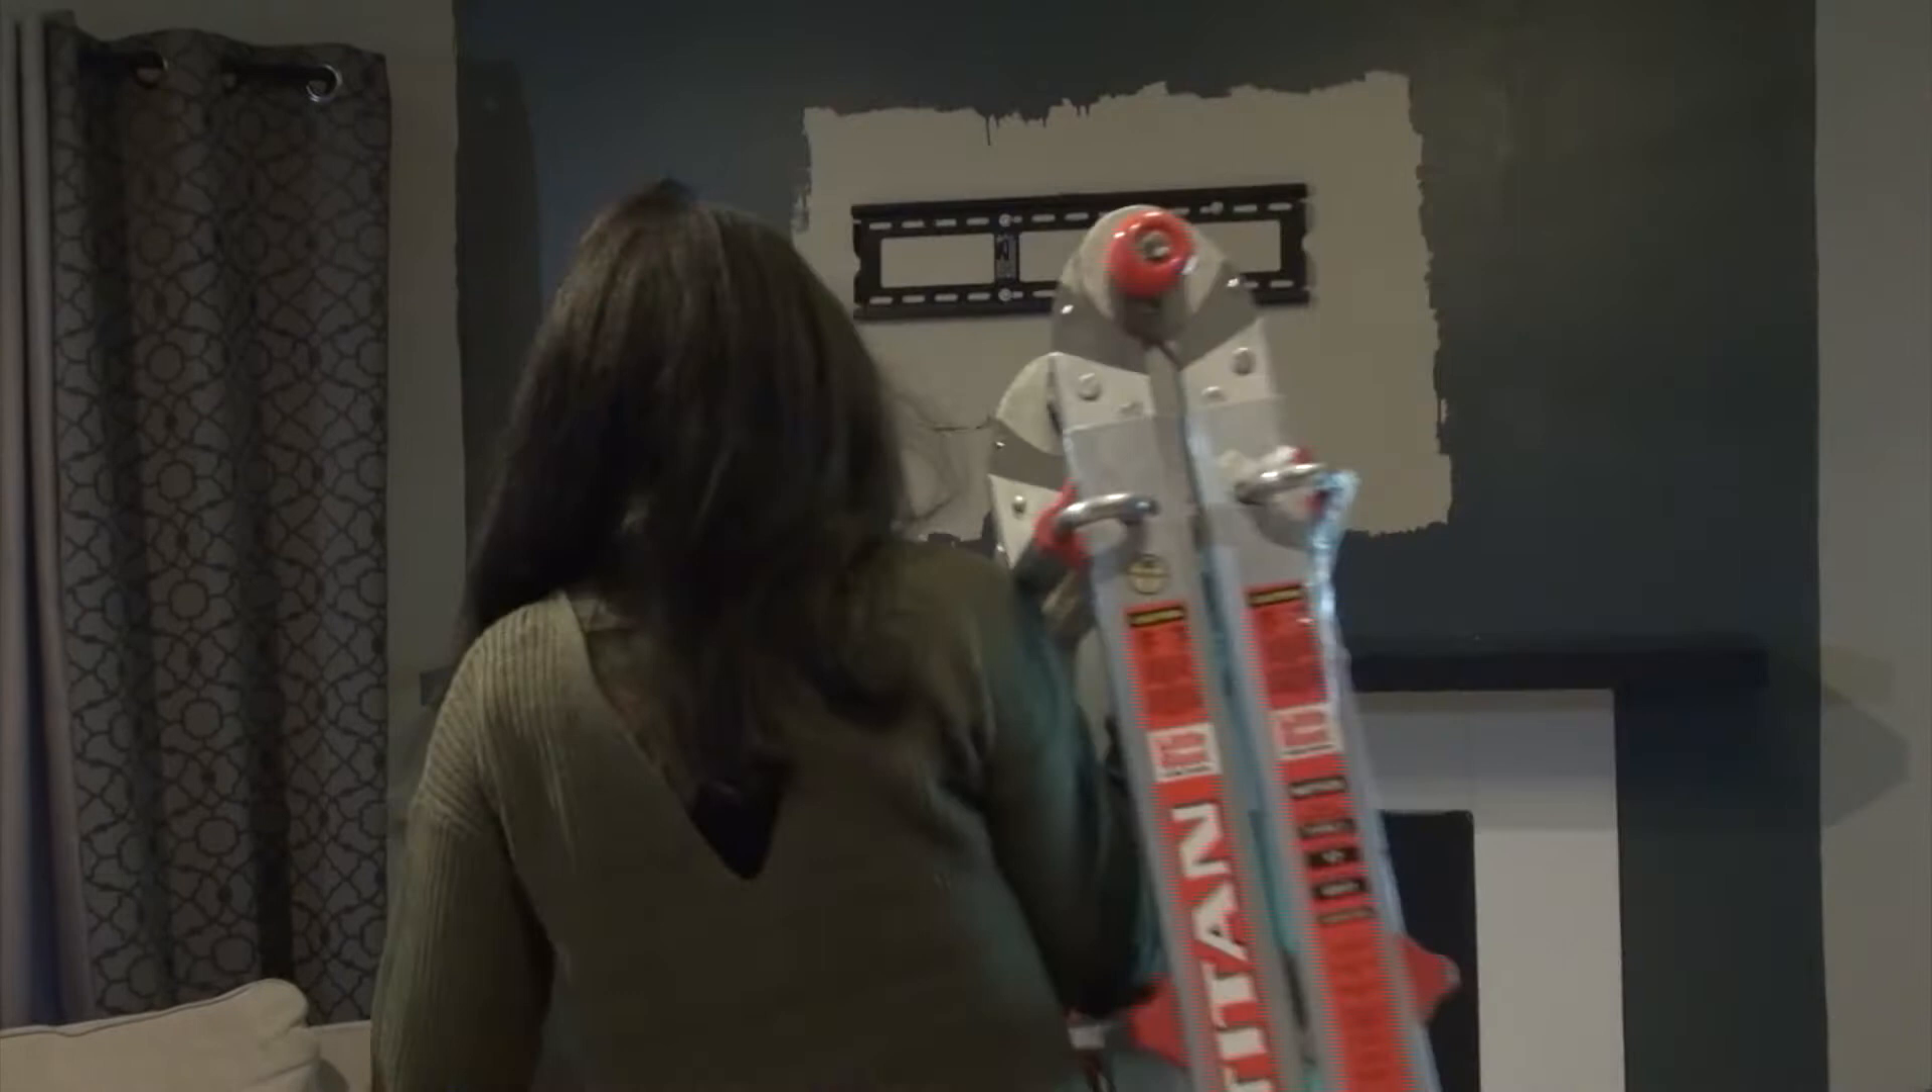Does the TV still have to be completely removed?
No.